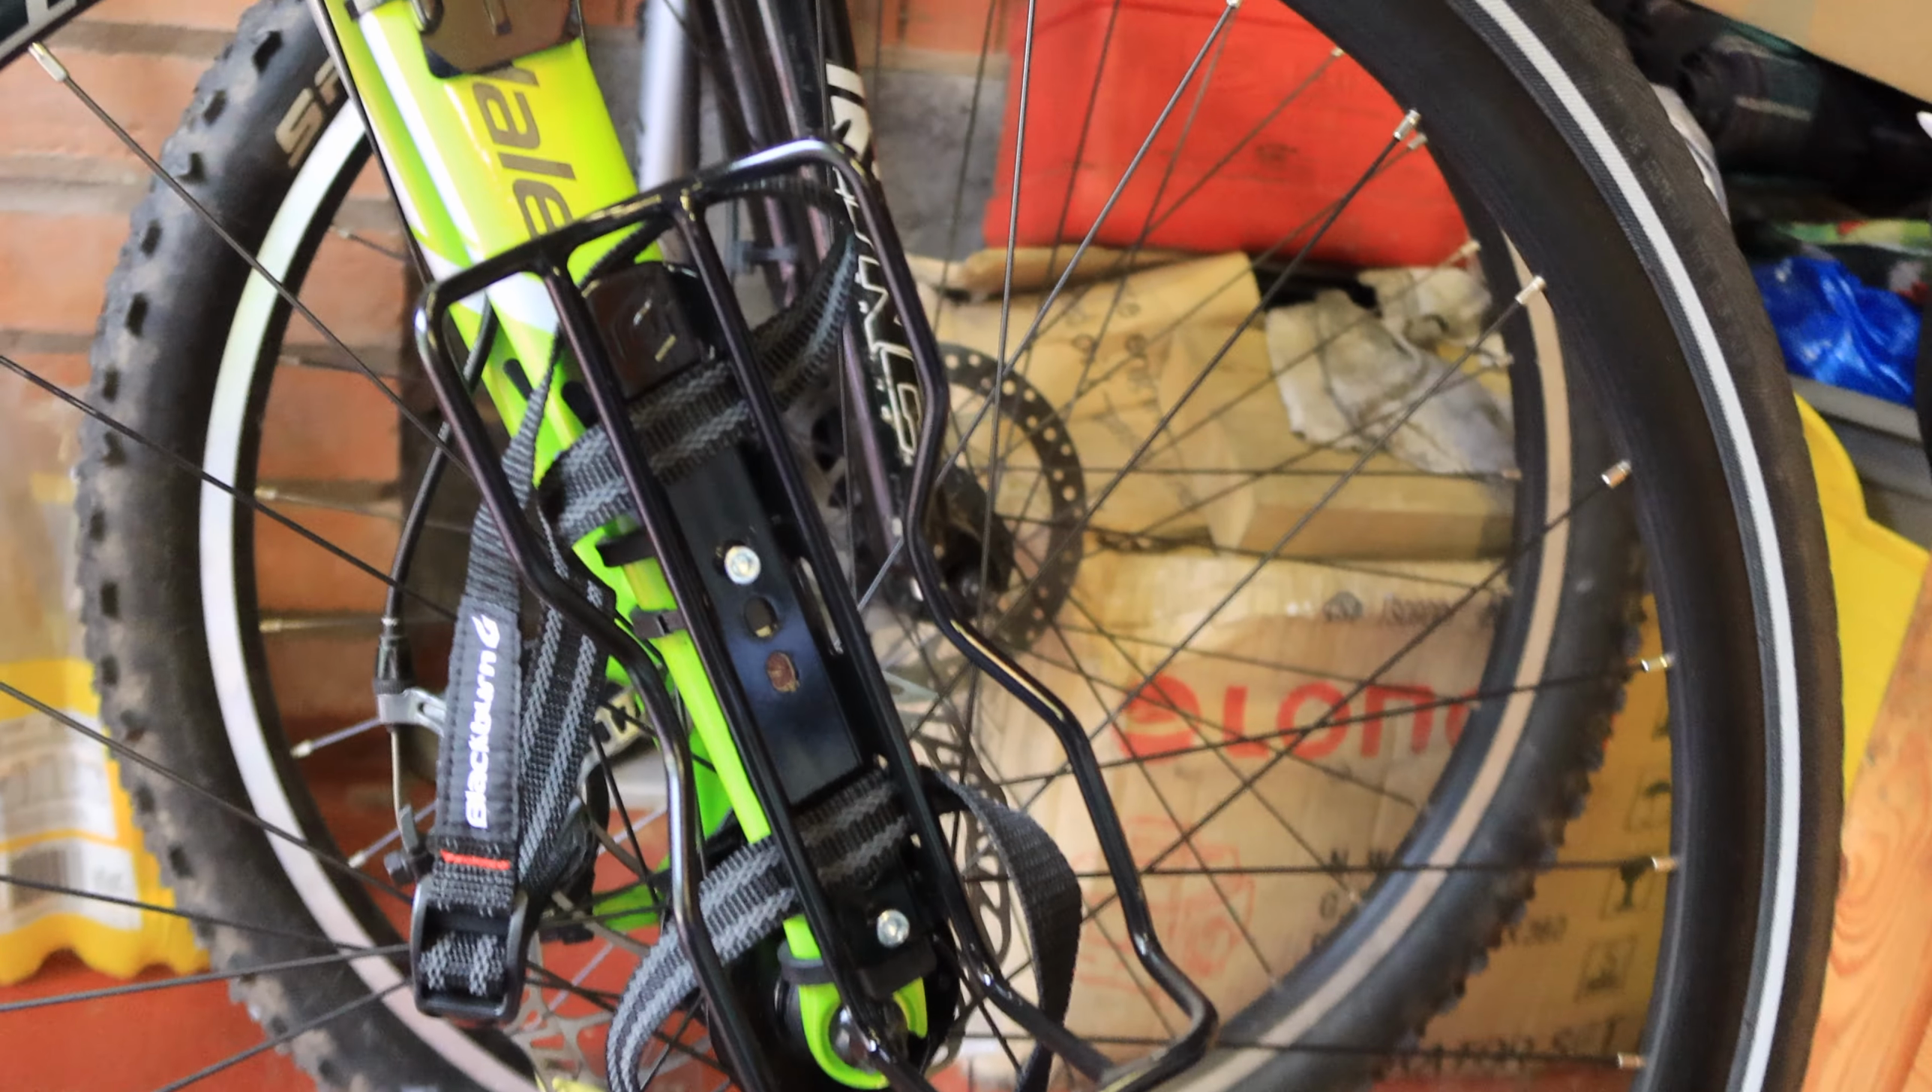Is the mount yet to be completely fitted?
No.